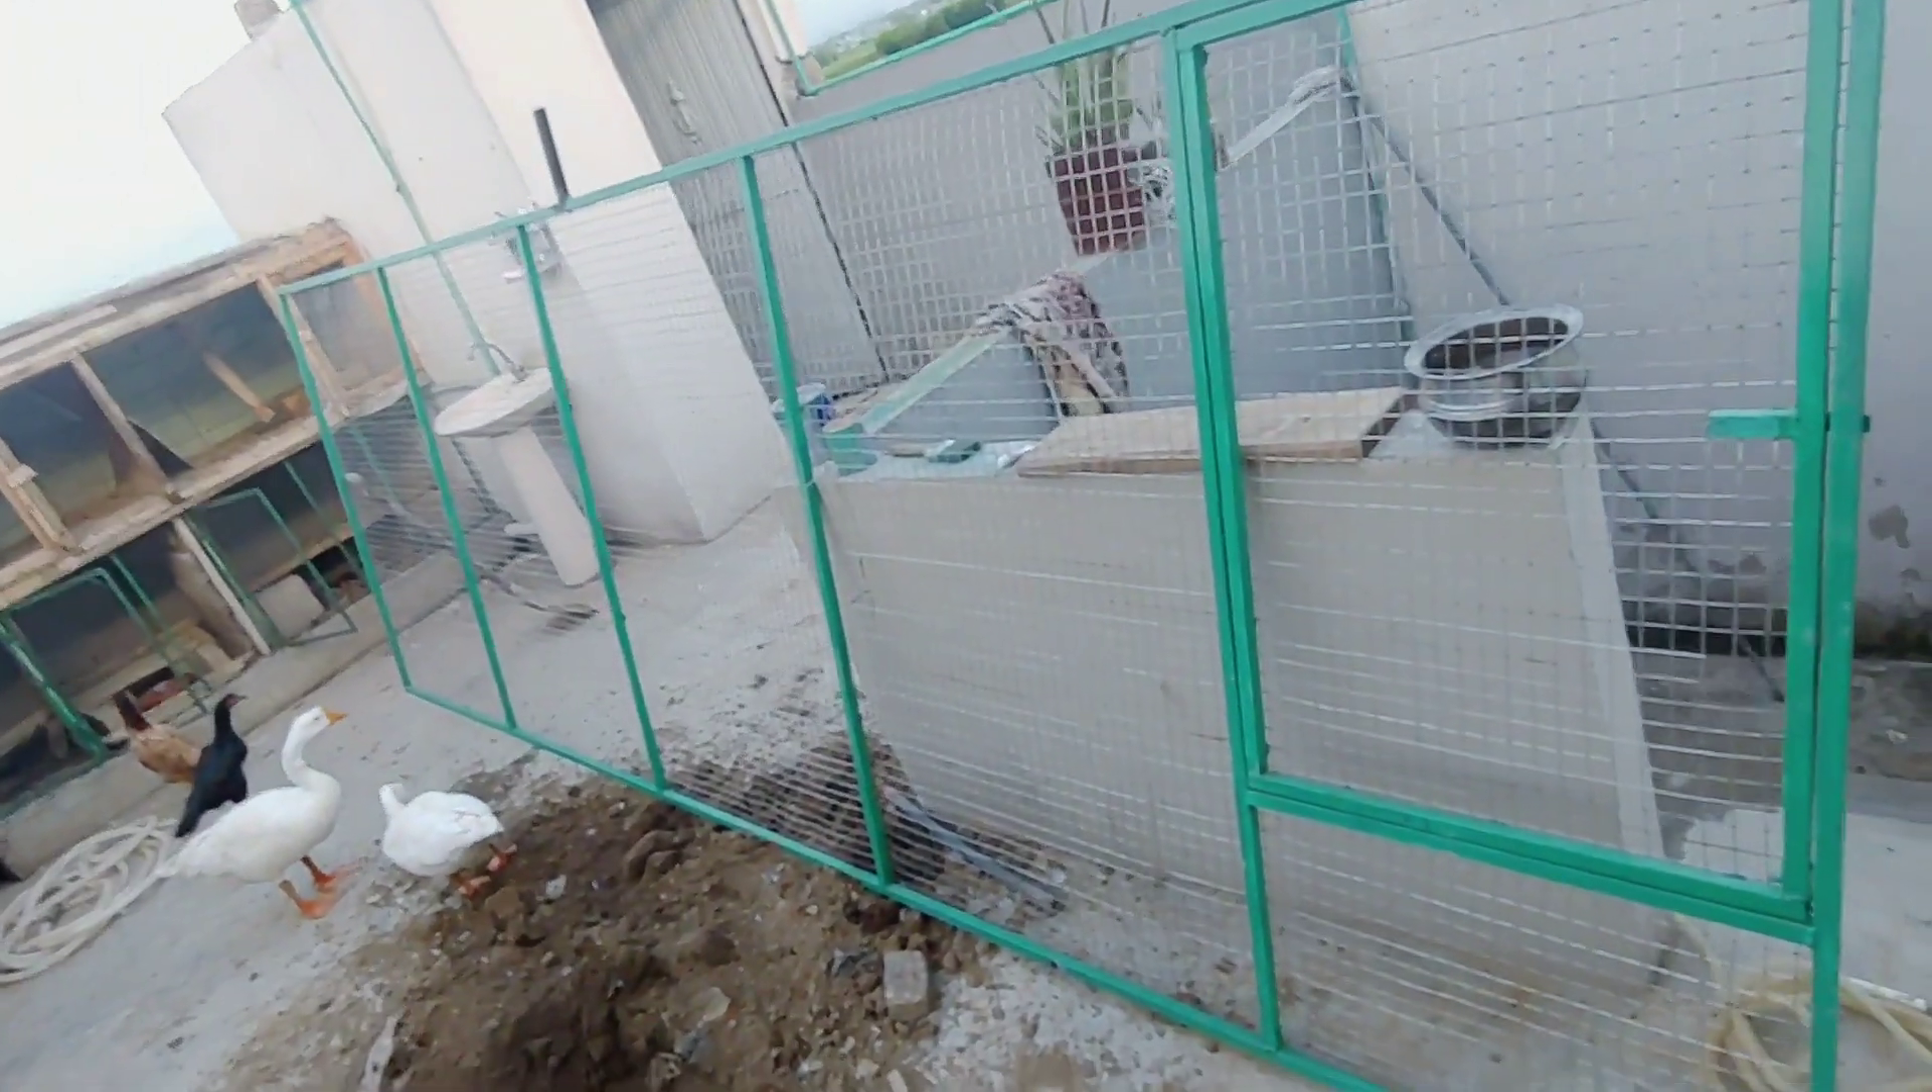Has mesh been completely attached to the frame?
Yes.